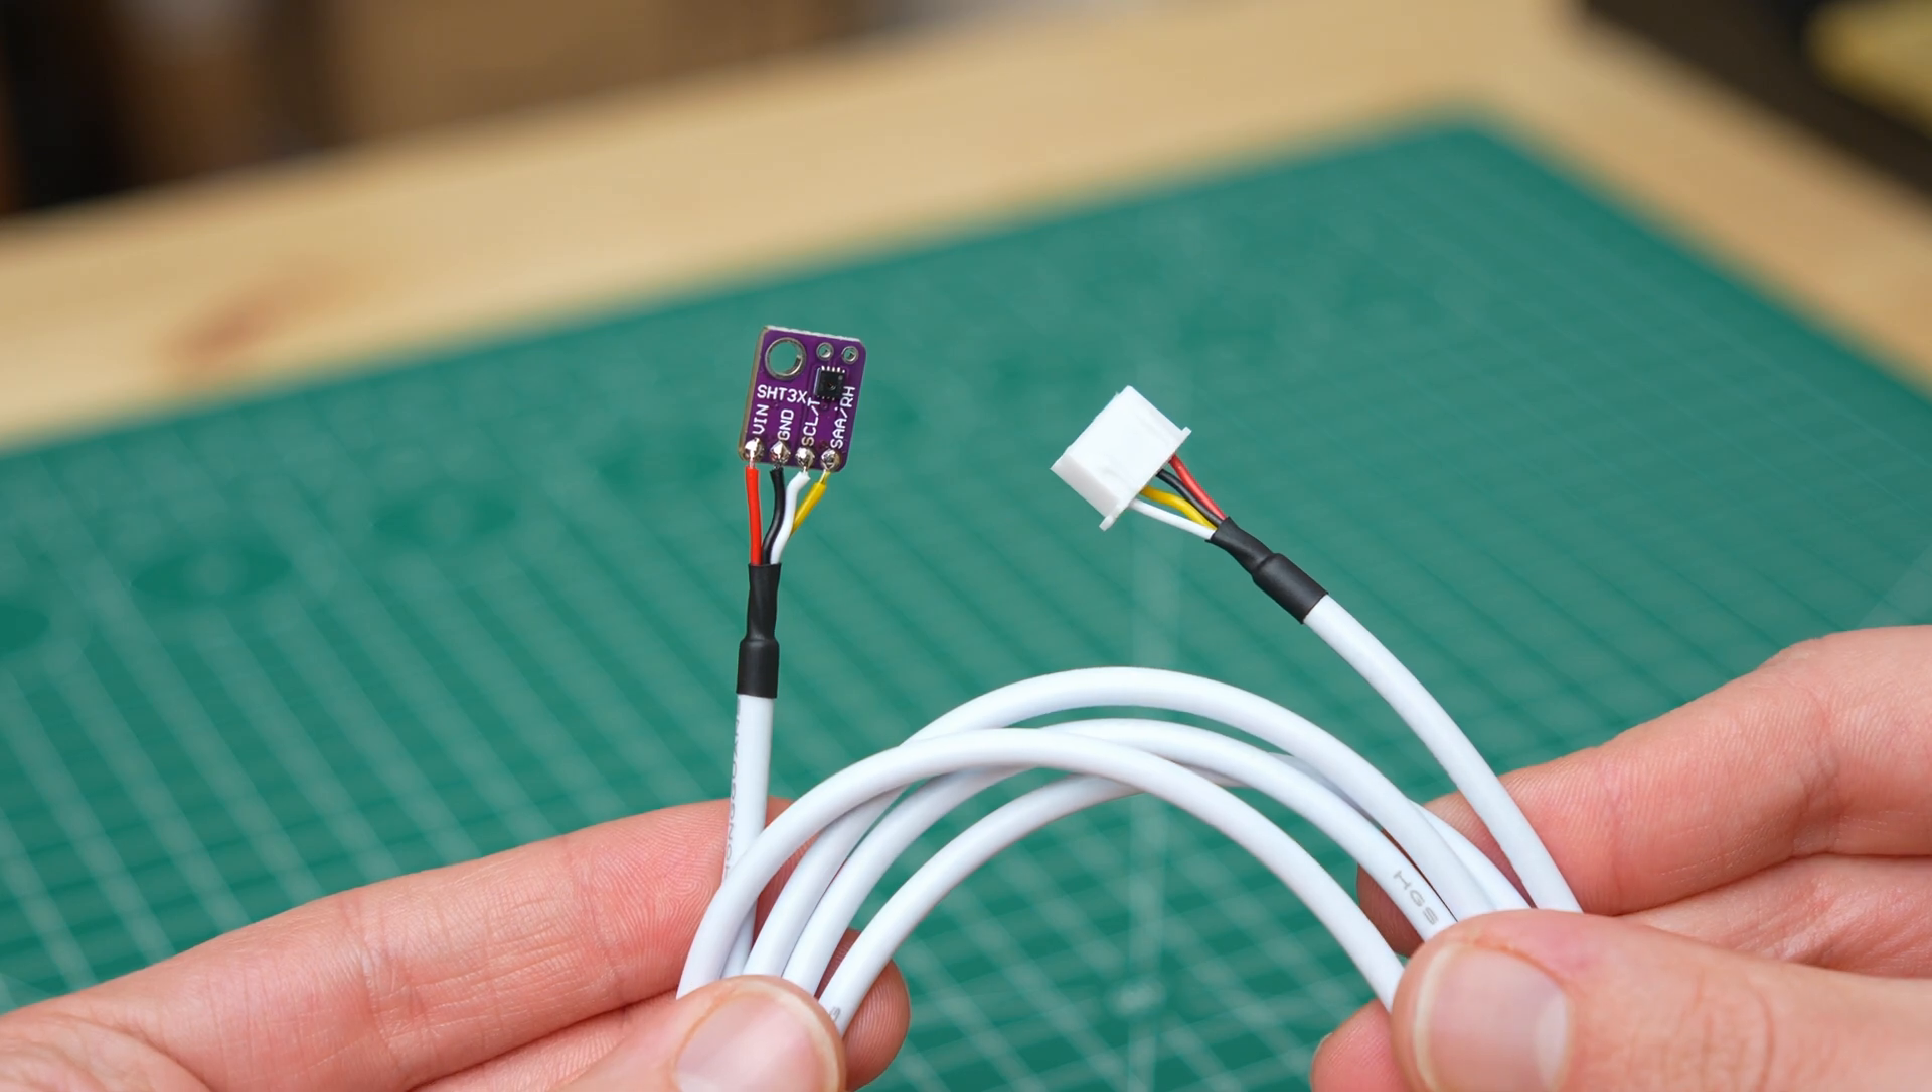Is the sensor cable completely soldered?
Yes.